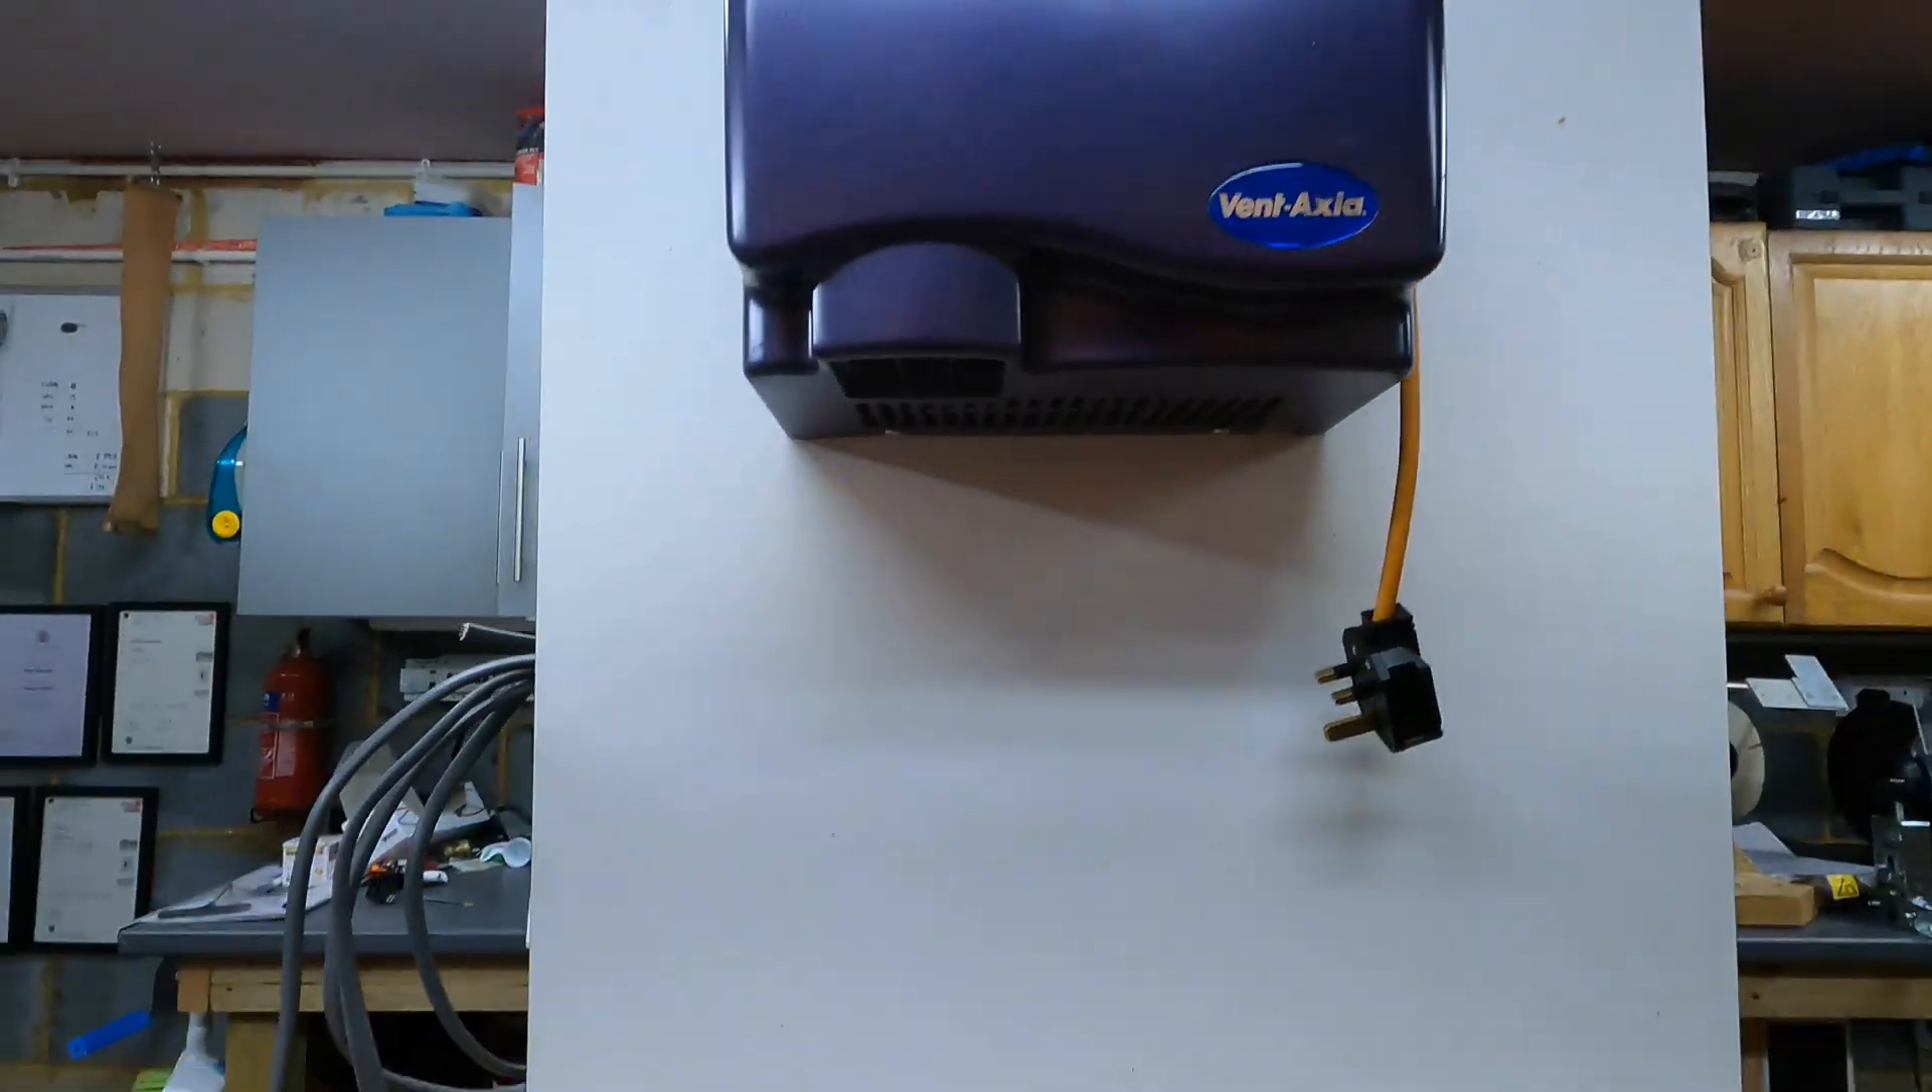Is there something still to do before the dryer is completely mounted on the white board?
No.